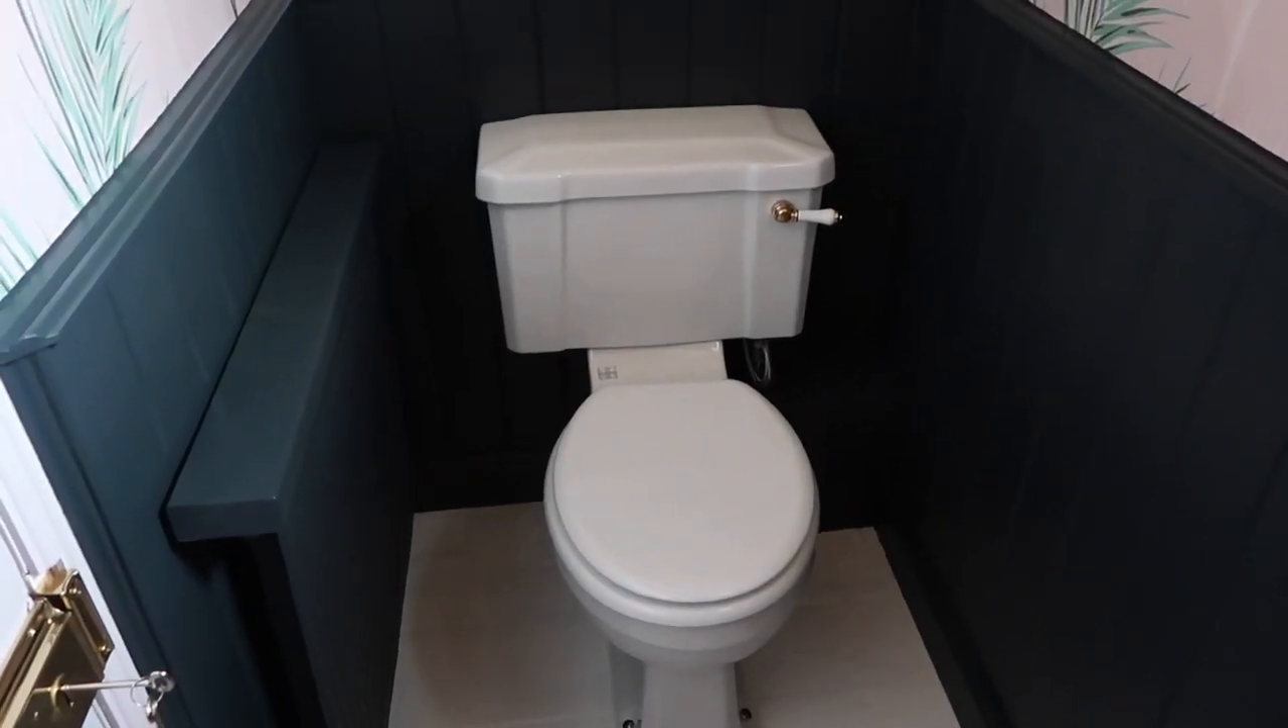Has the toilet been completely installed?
Yes.